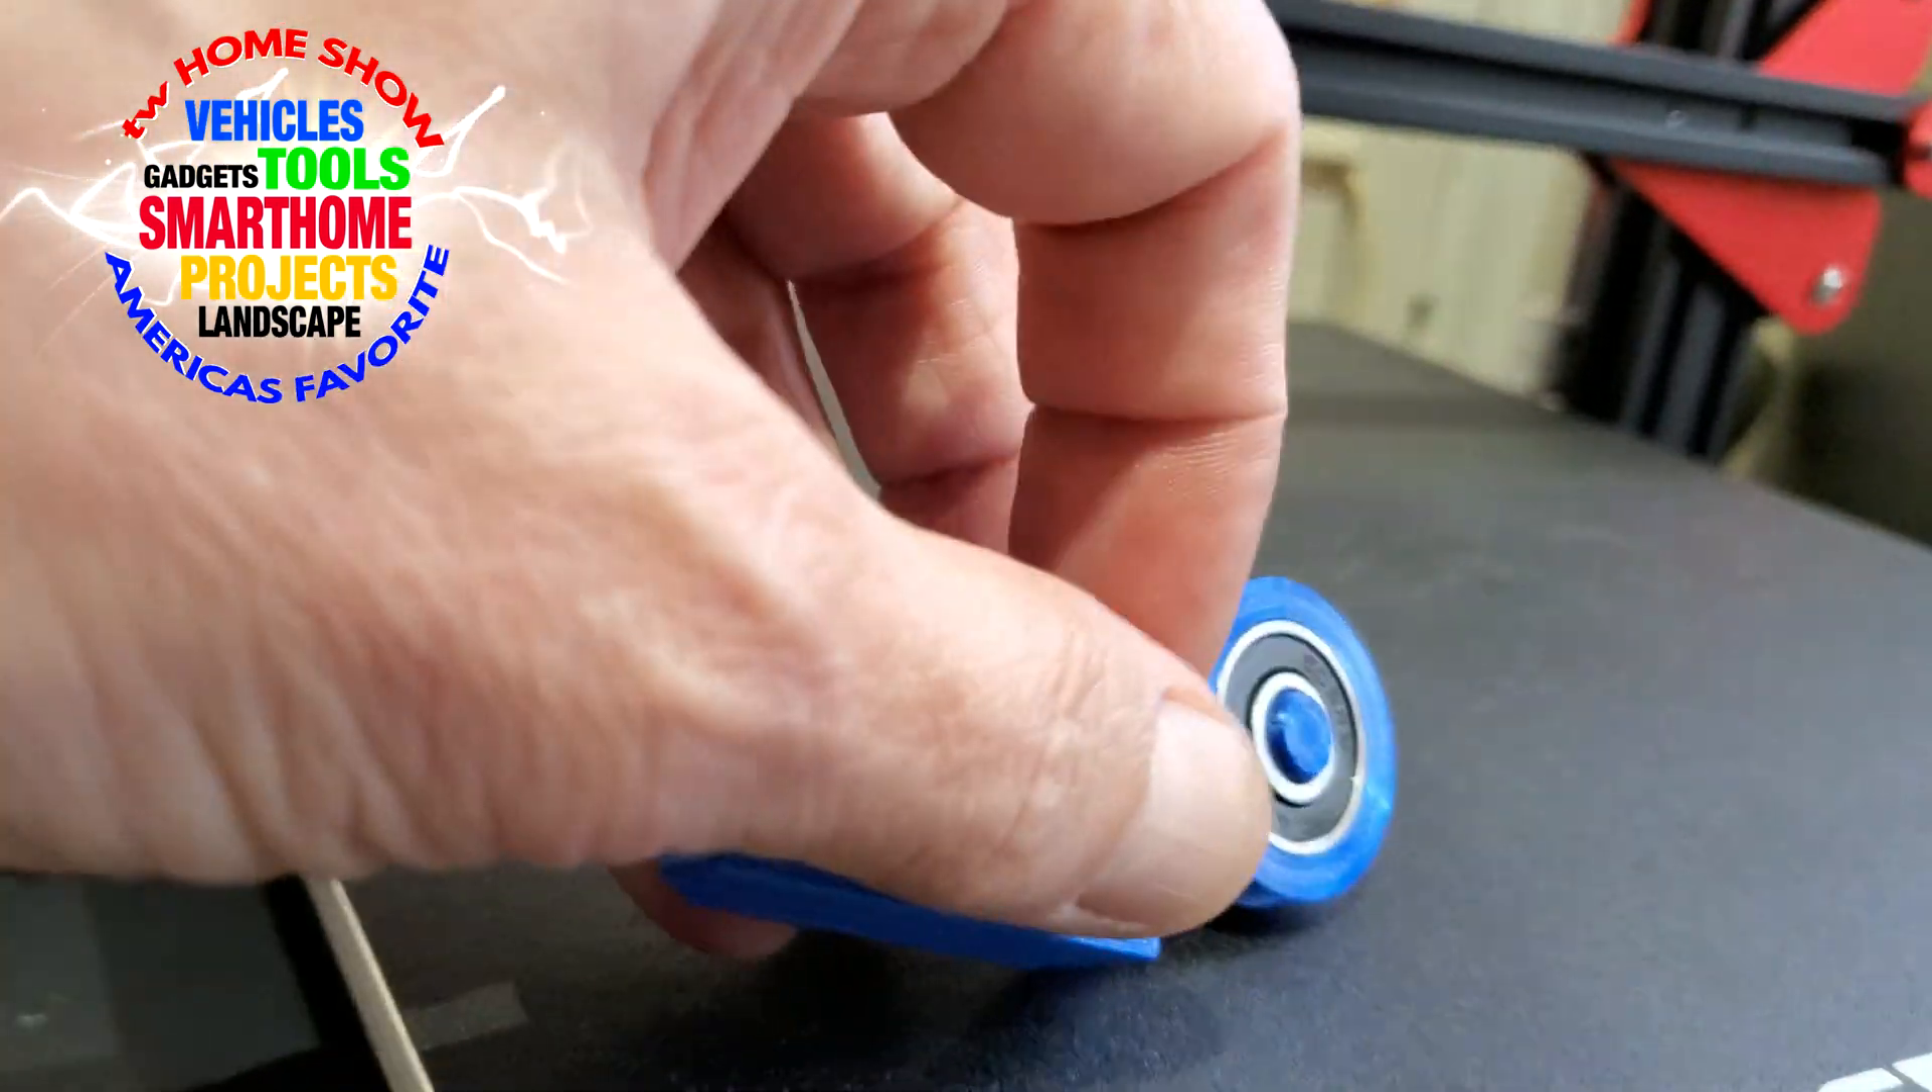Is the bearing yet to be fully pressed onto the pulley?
No.